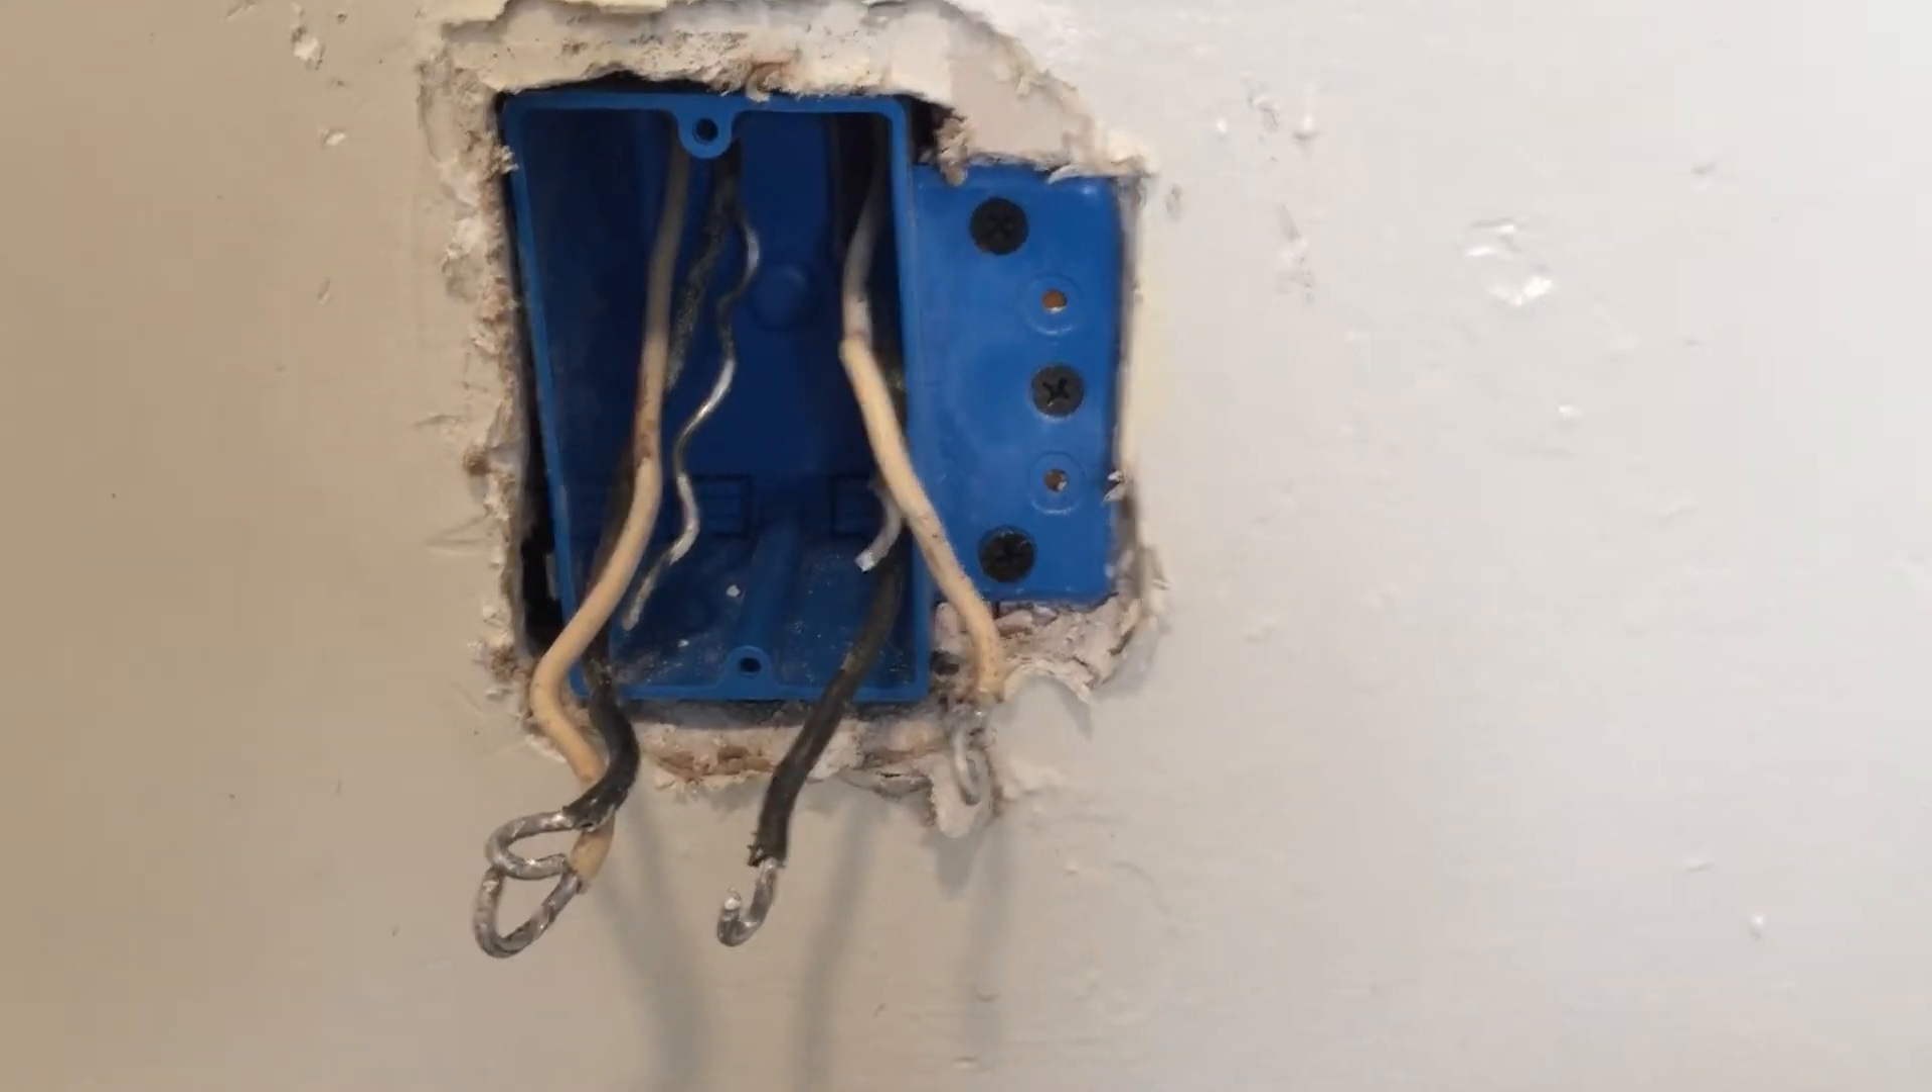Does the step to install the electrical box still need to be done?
No.